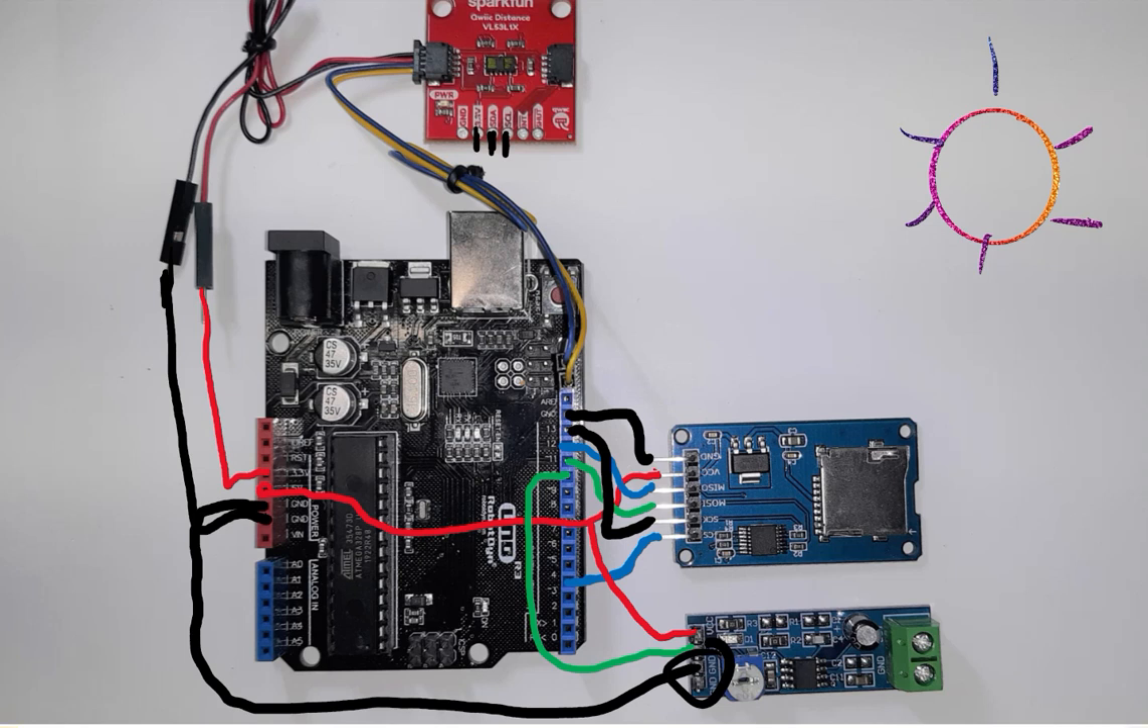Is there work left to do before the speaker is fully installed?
Yes.